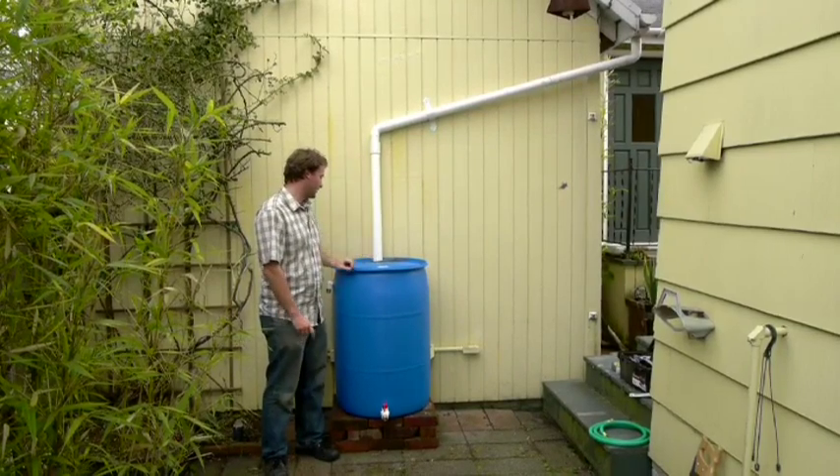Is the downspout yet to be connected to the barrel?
No.